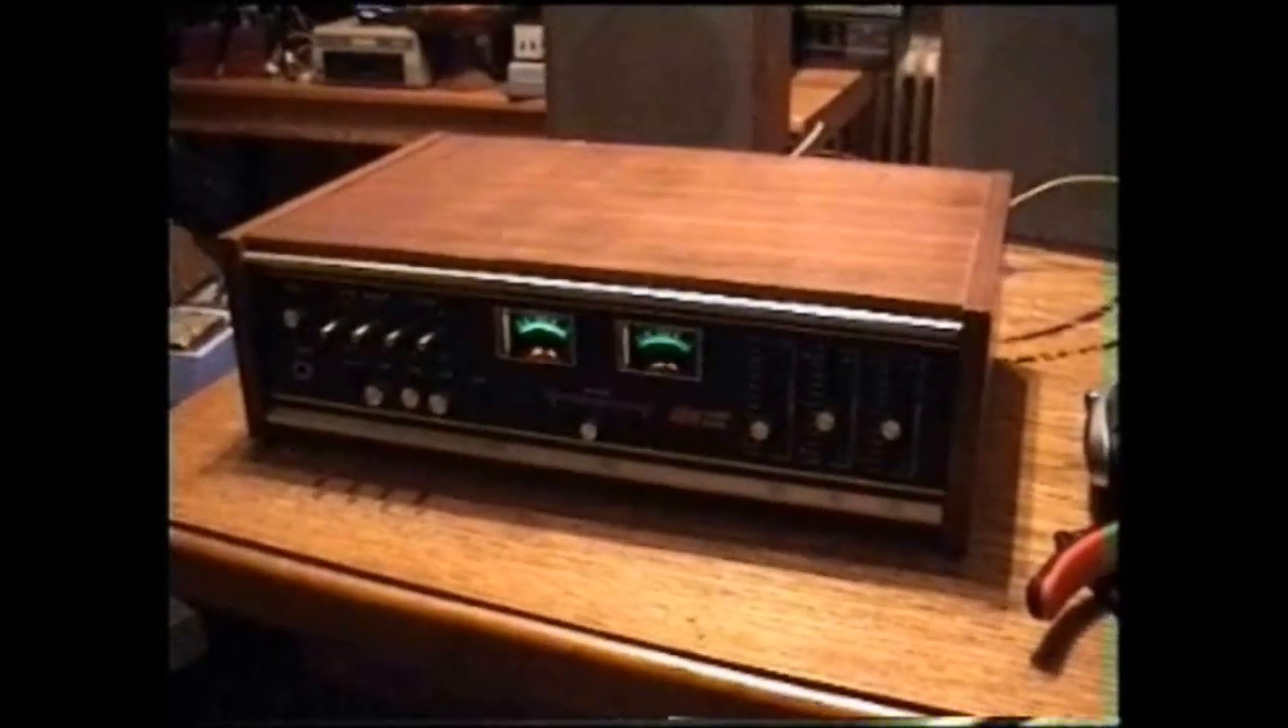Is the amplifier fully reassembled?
Yes.